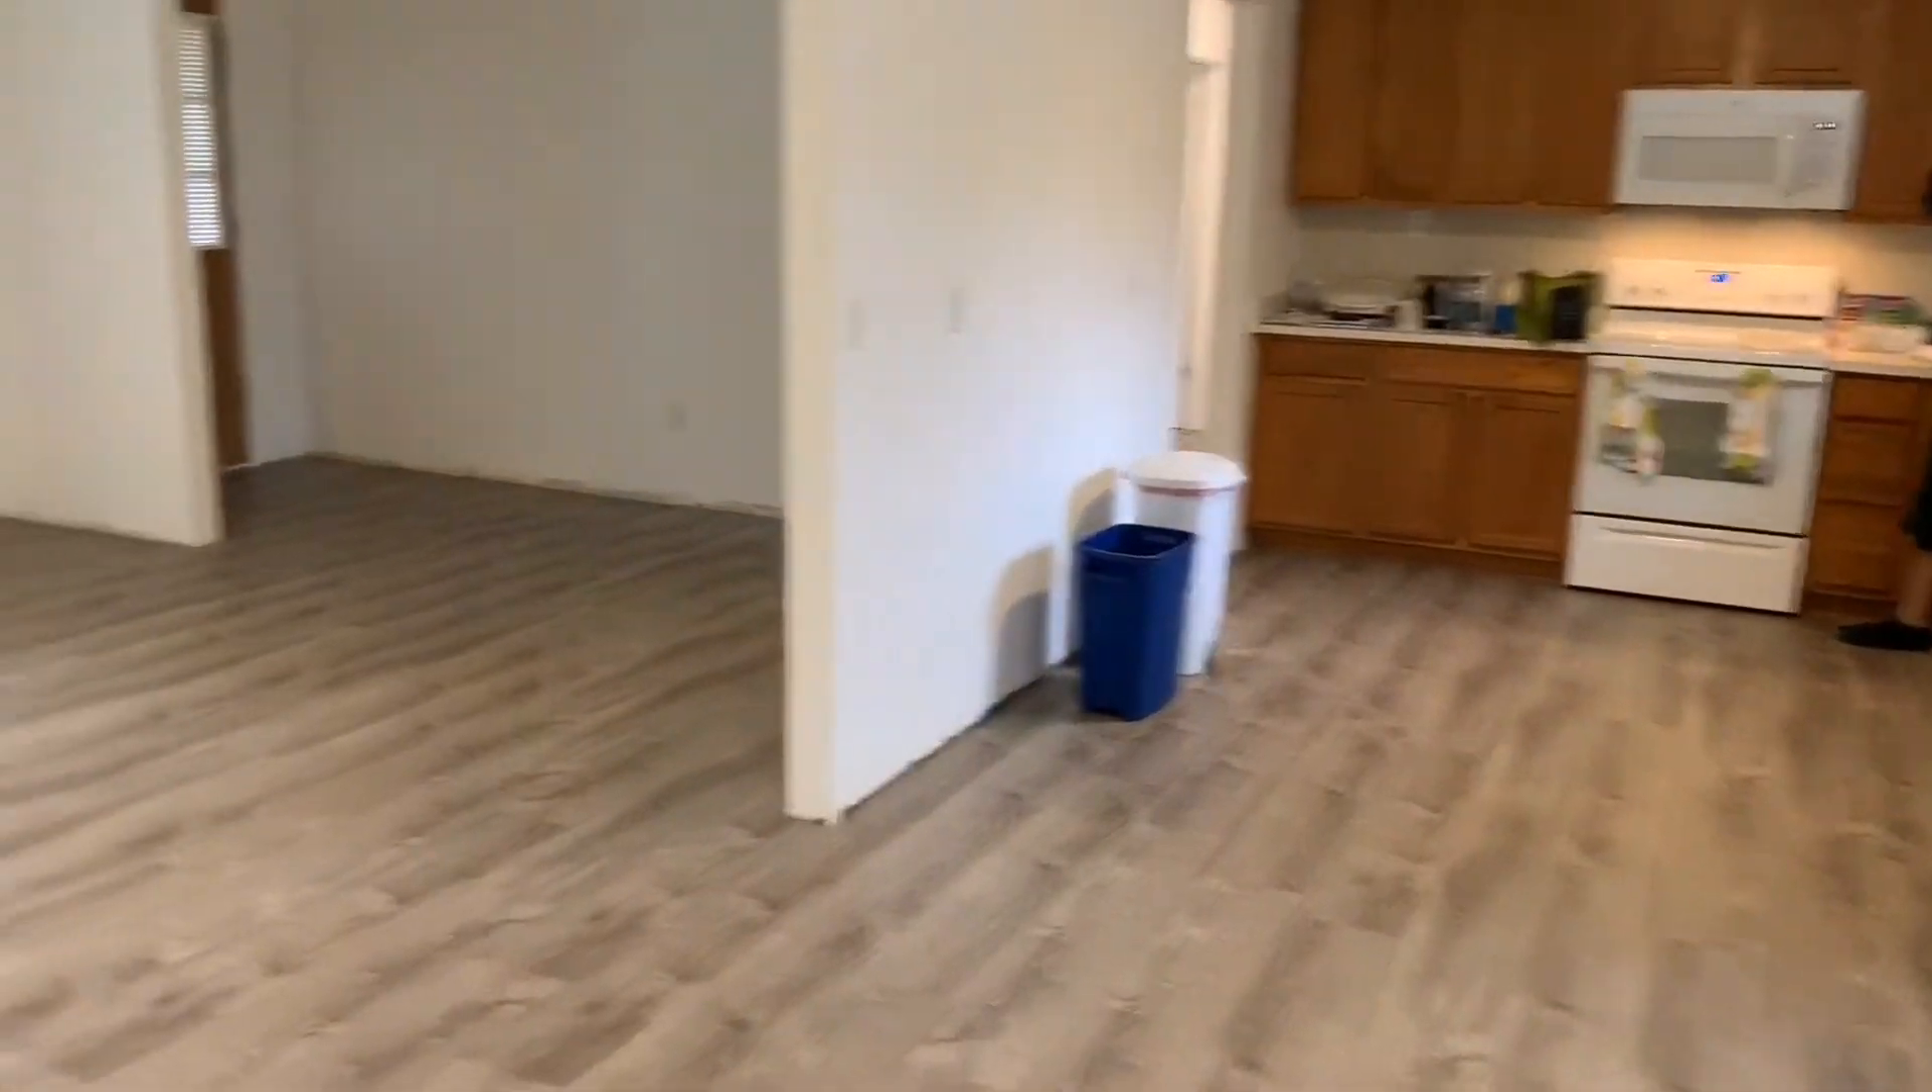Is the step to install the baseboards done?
No.